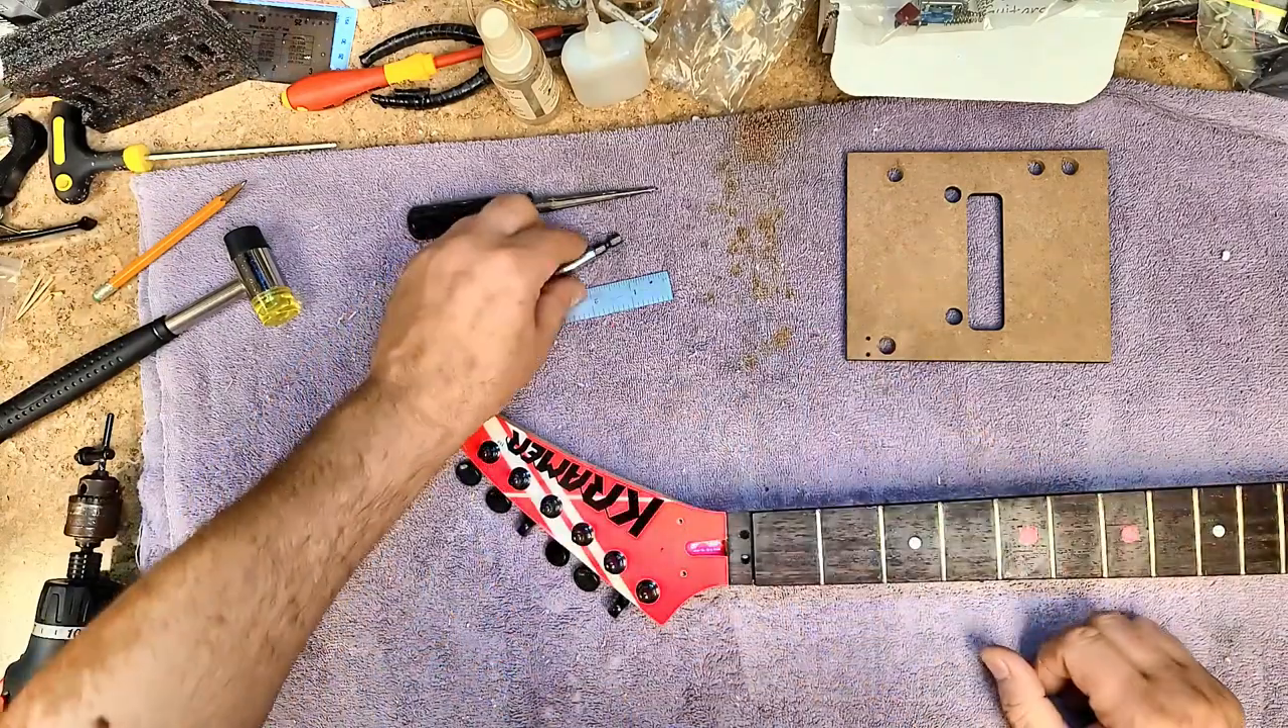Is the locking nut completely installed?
No.